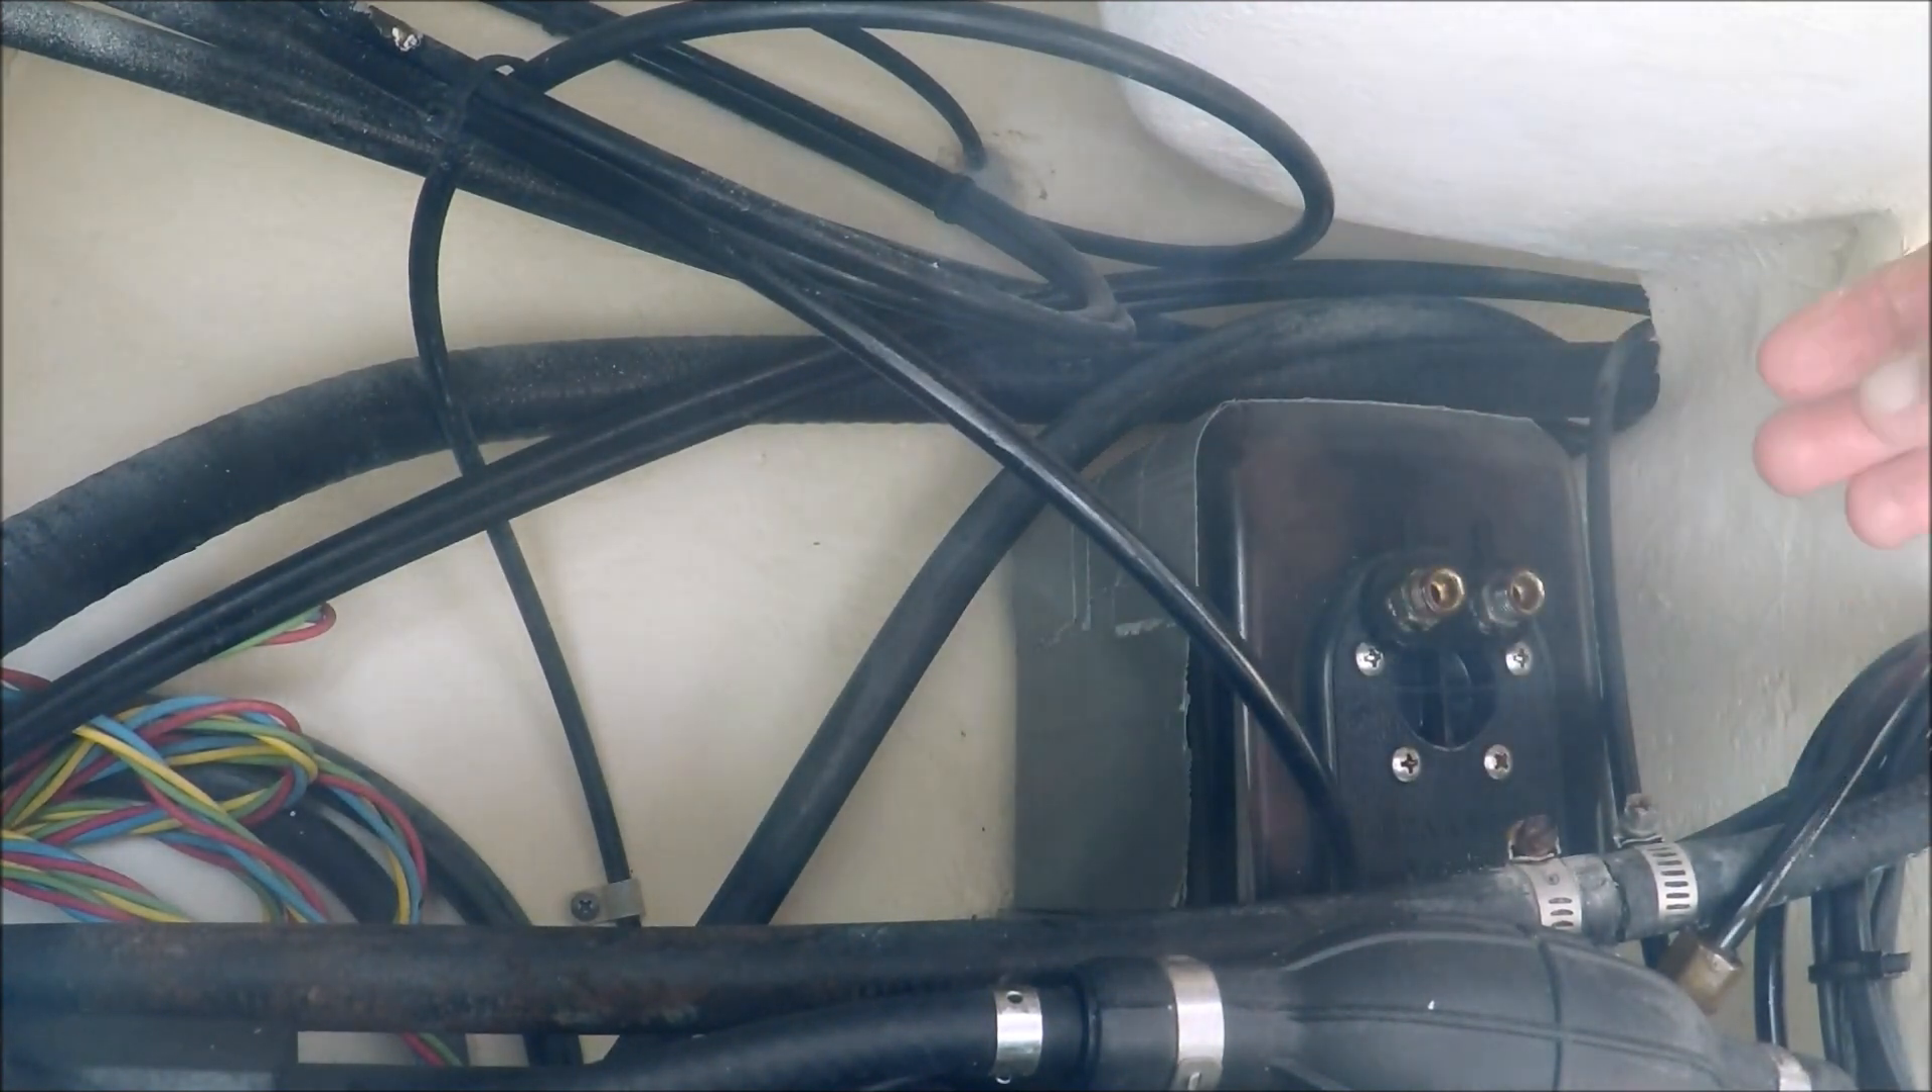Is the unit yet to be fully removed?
Yes.